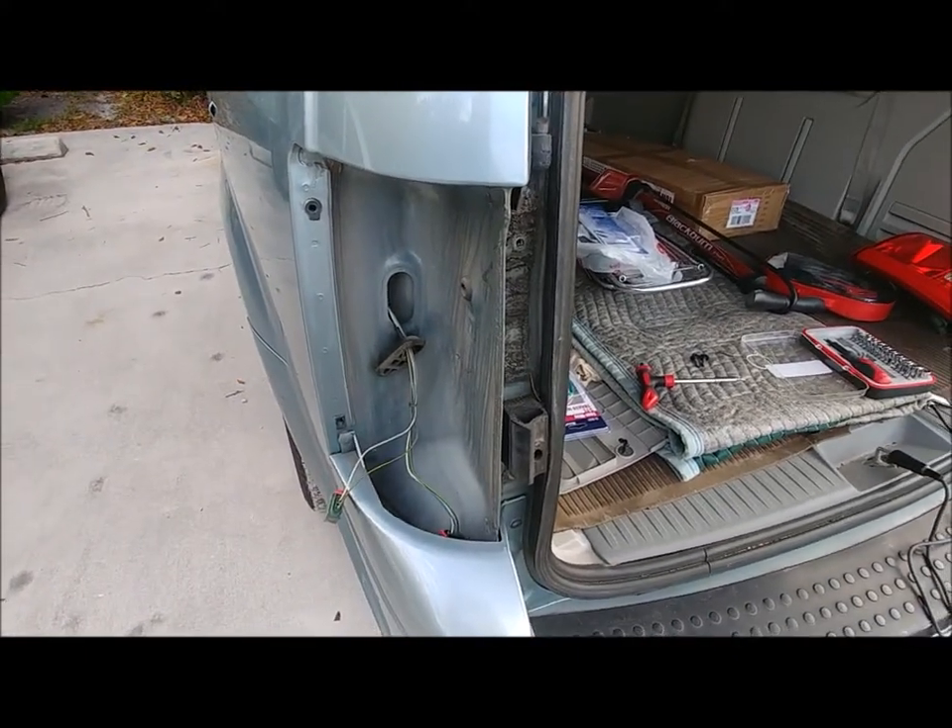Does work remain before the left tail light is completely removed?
No.